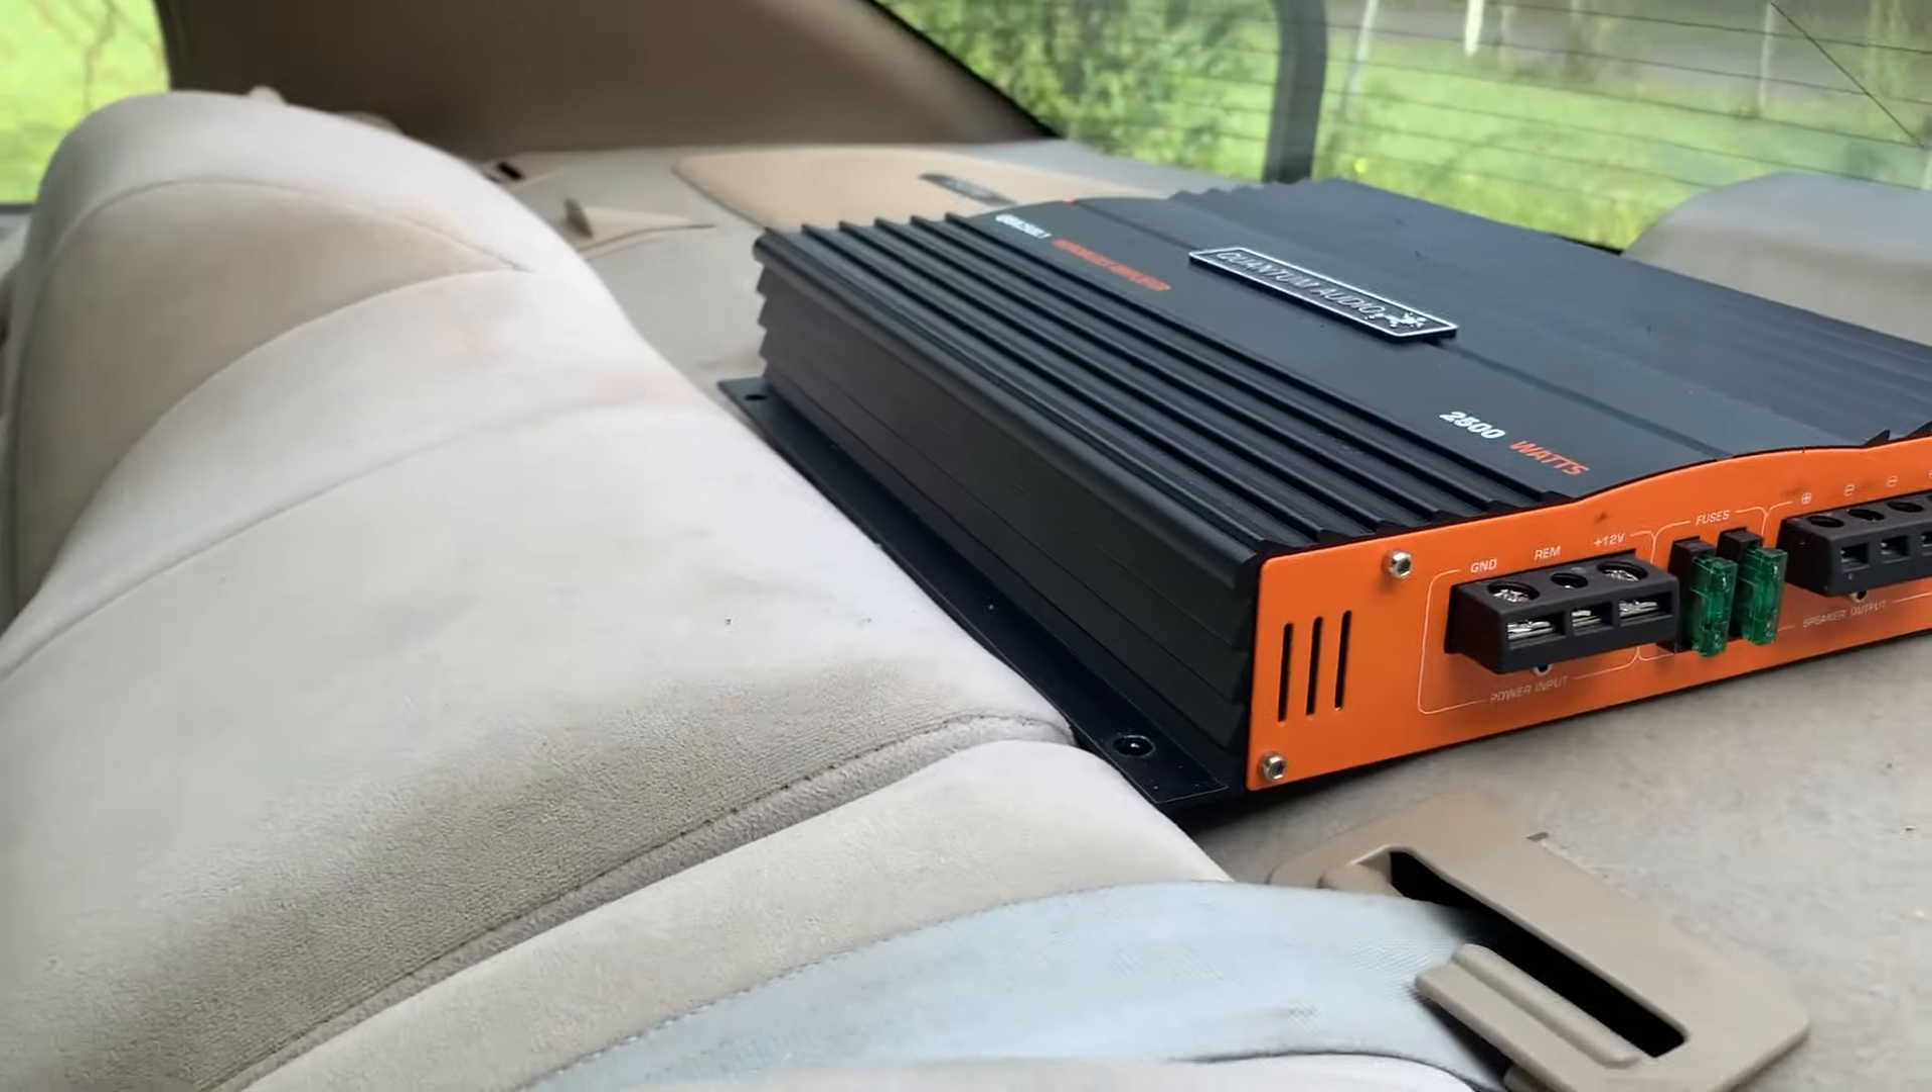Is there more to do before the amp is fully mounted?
Yes.